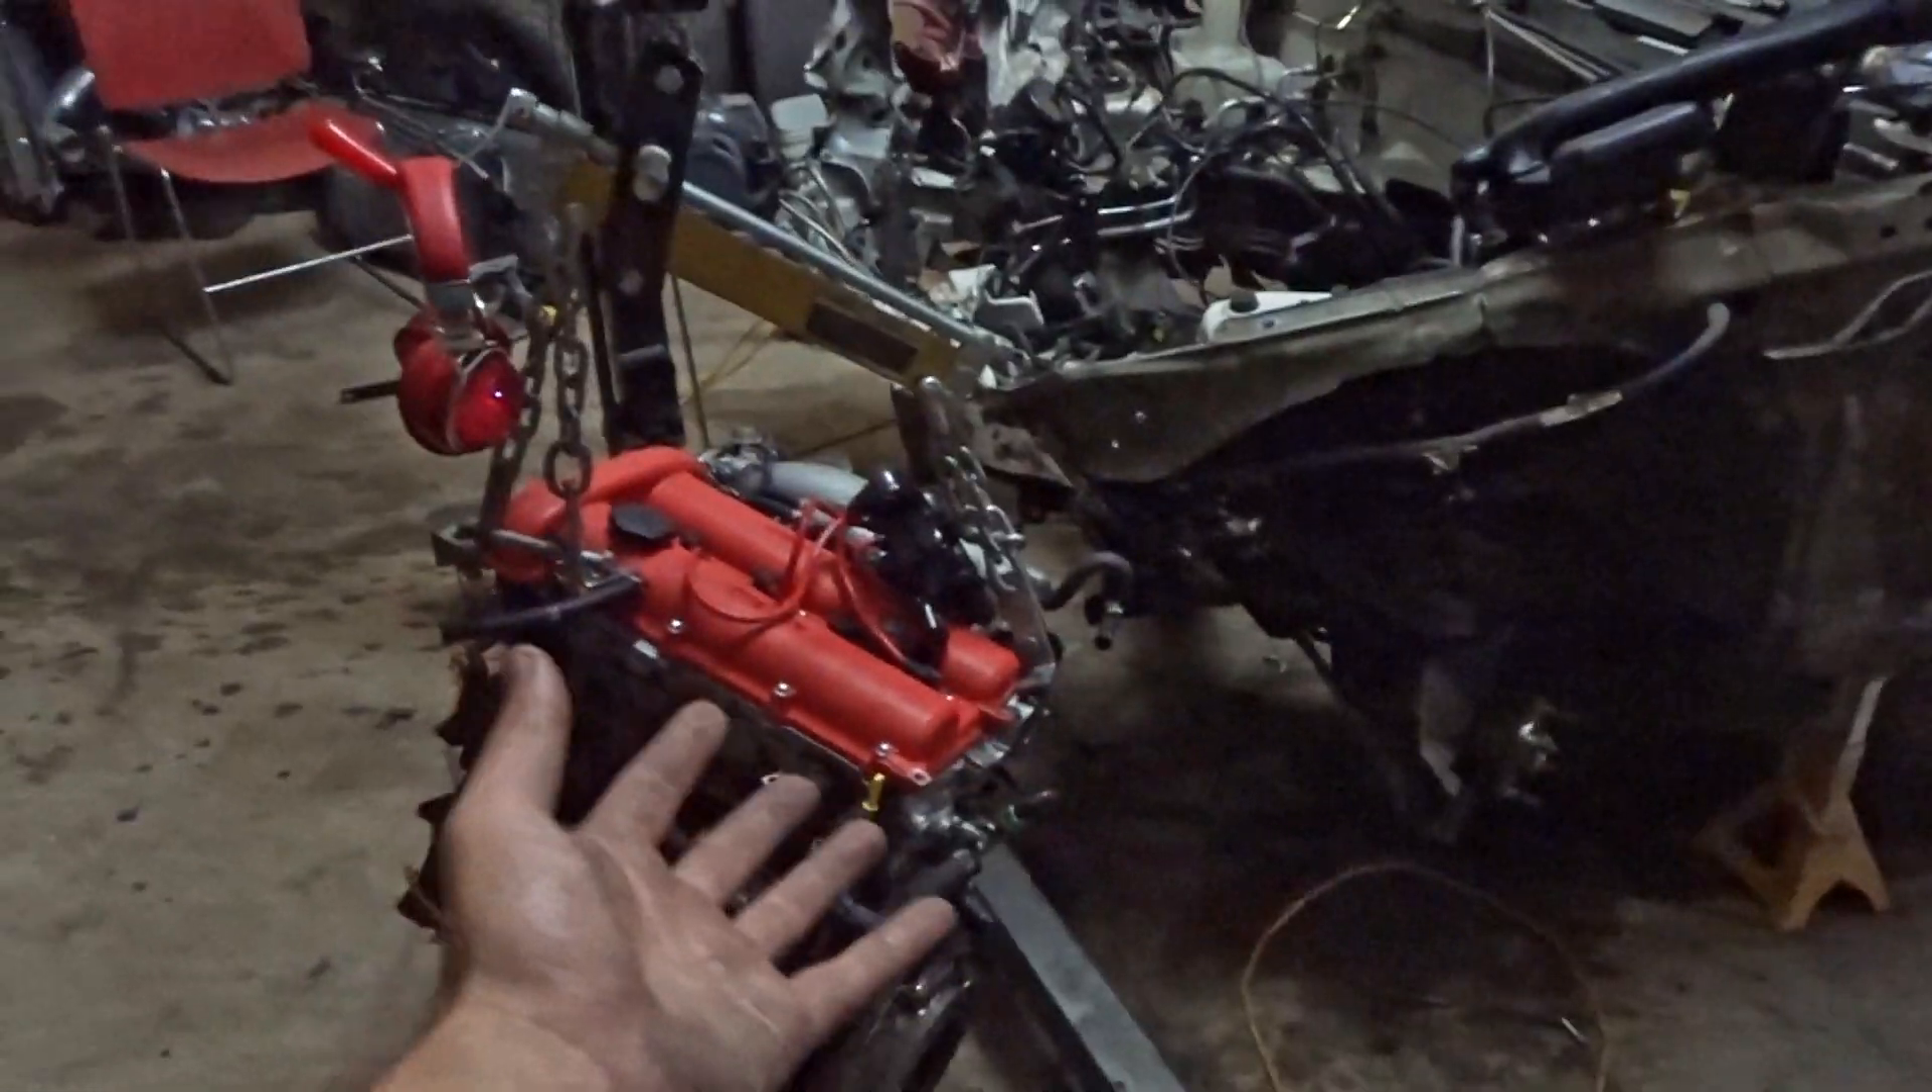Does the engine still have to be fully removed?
No.